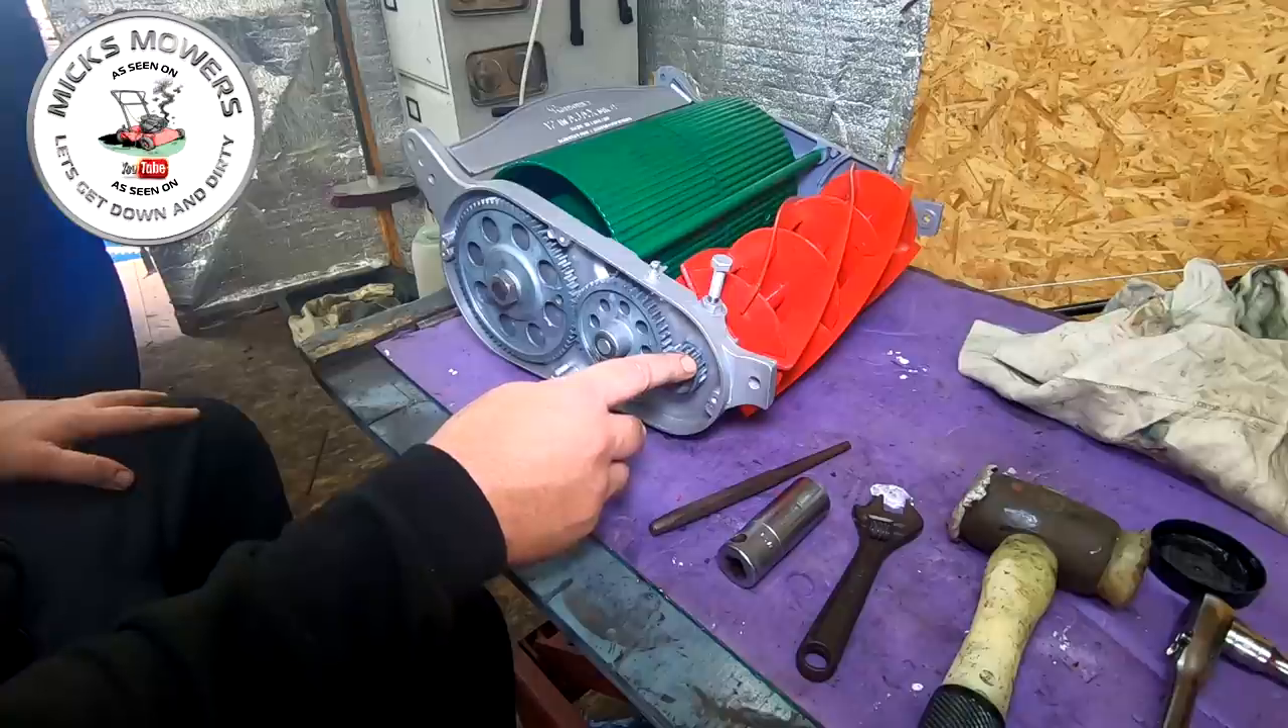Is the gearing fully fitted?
Yes.